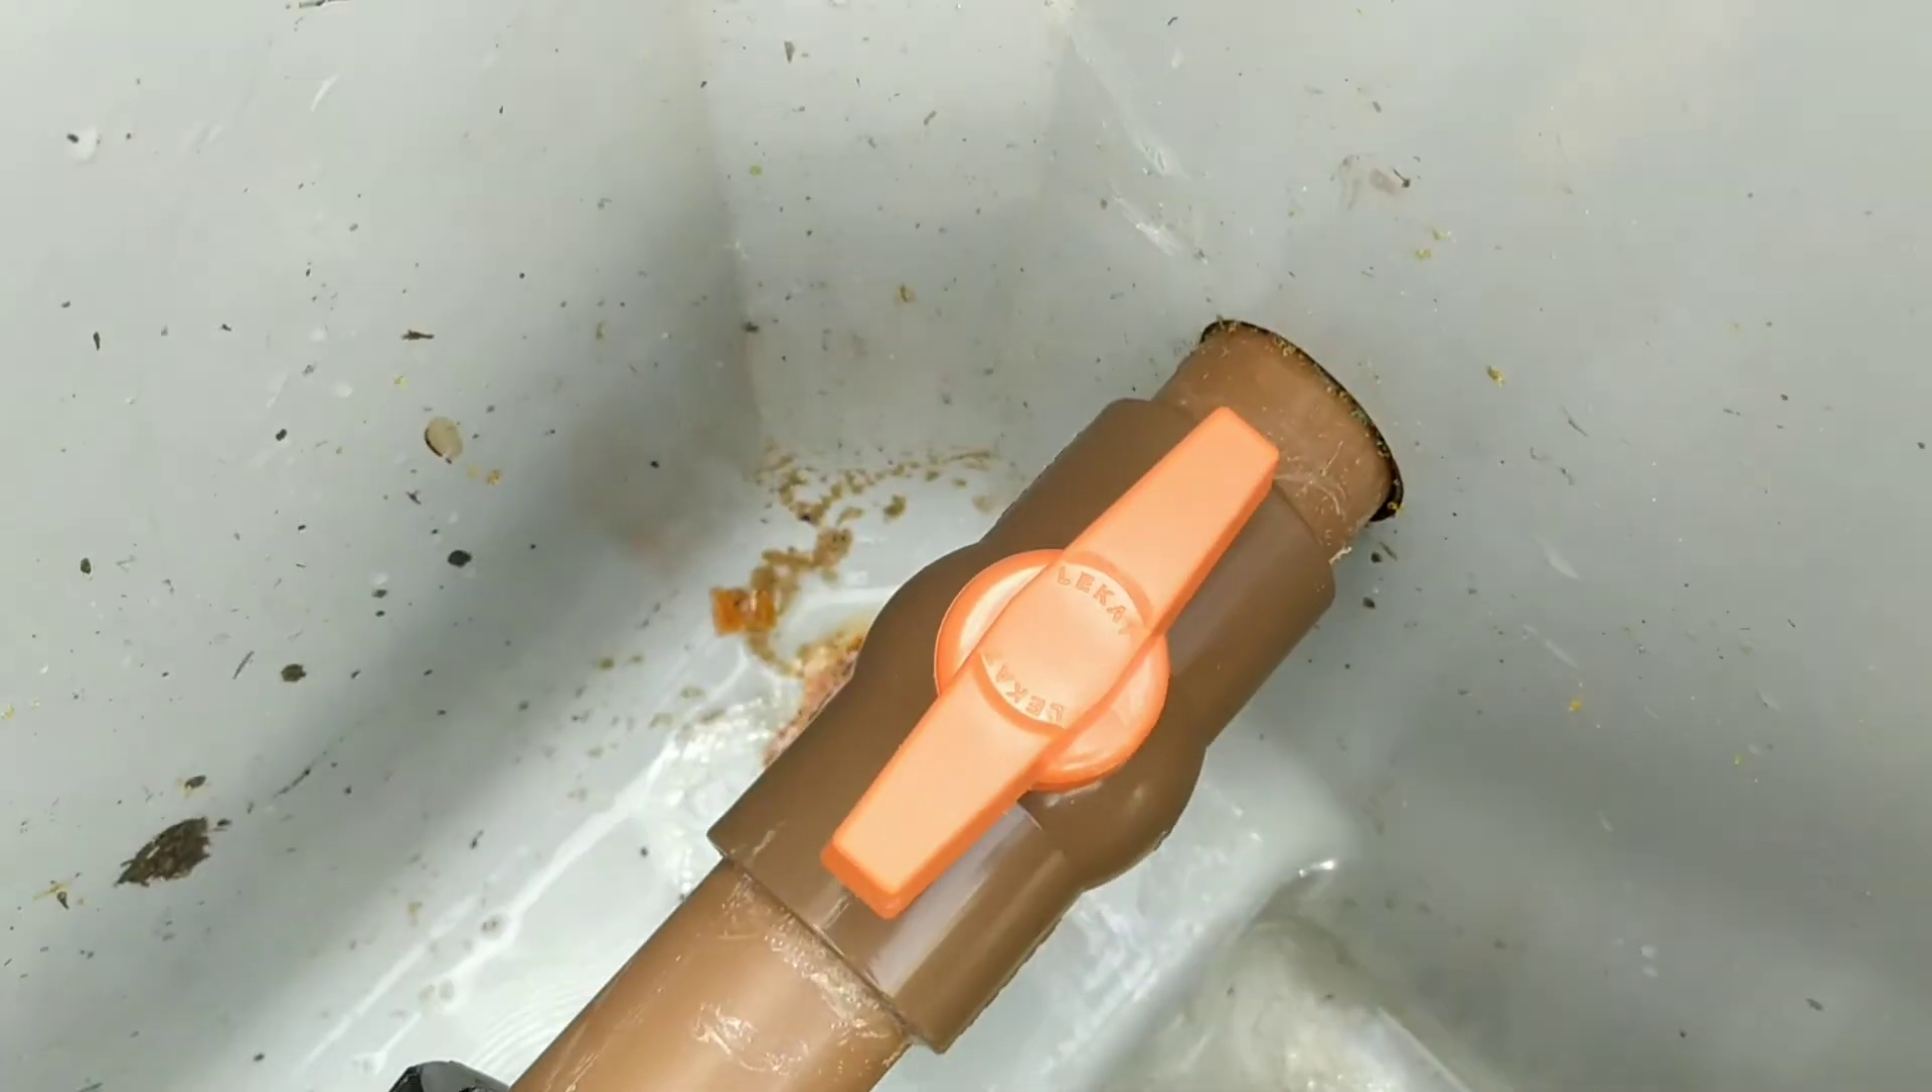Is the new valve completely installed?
Yes.